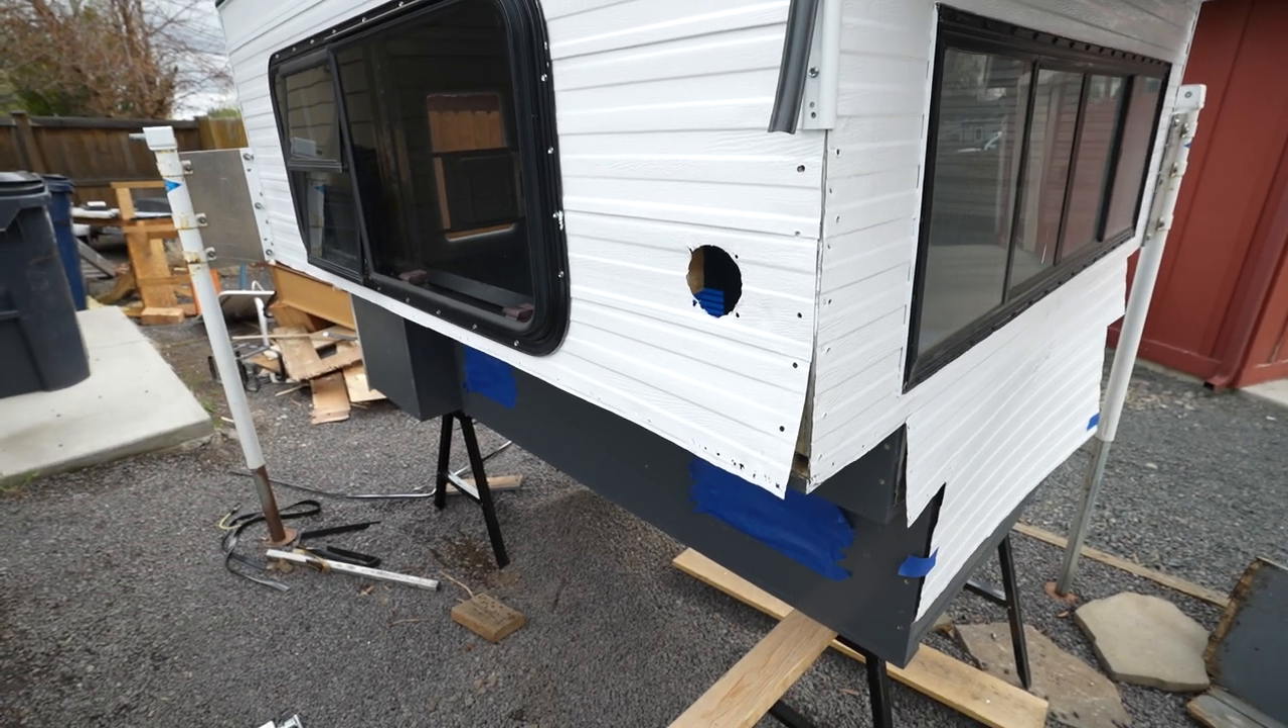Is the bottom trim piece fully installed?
No.